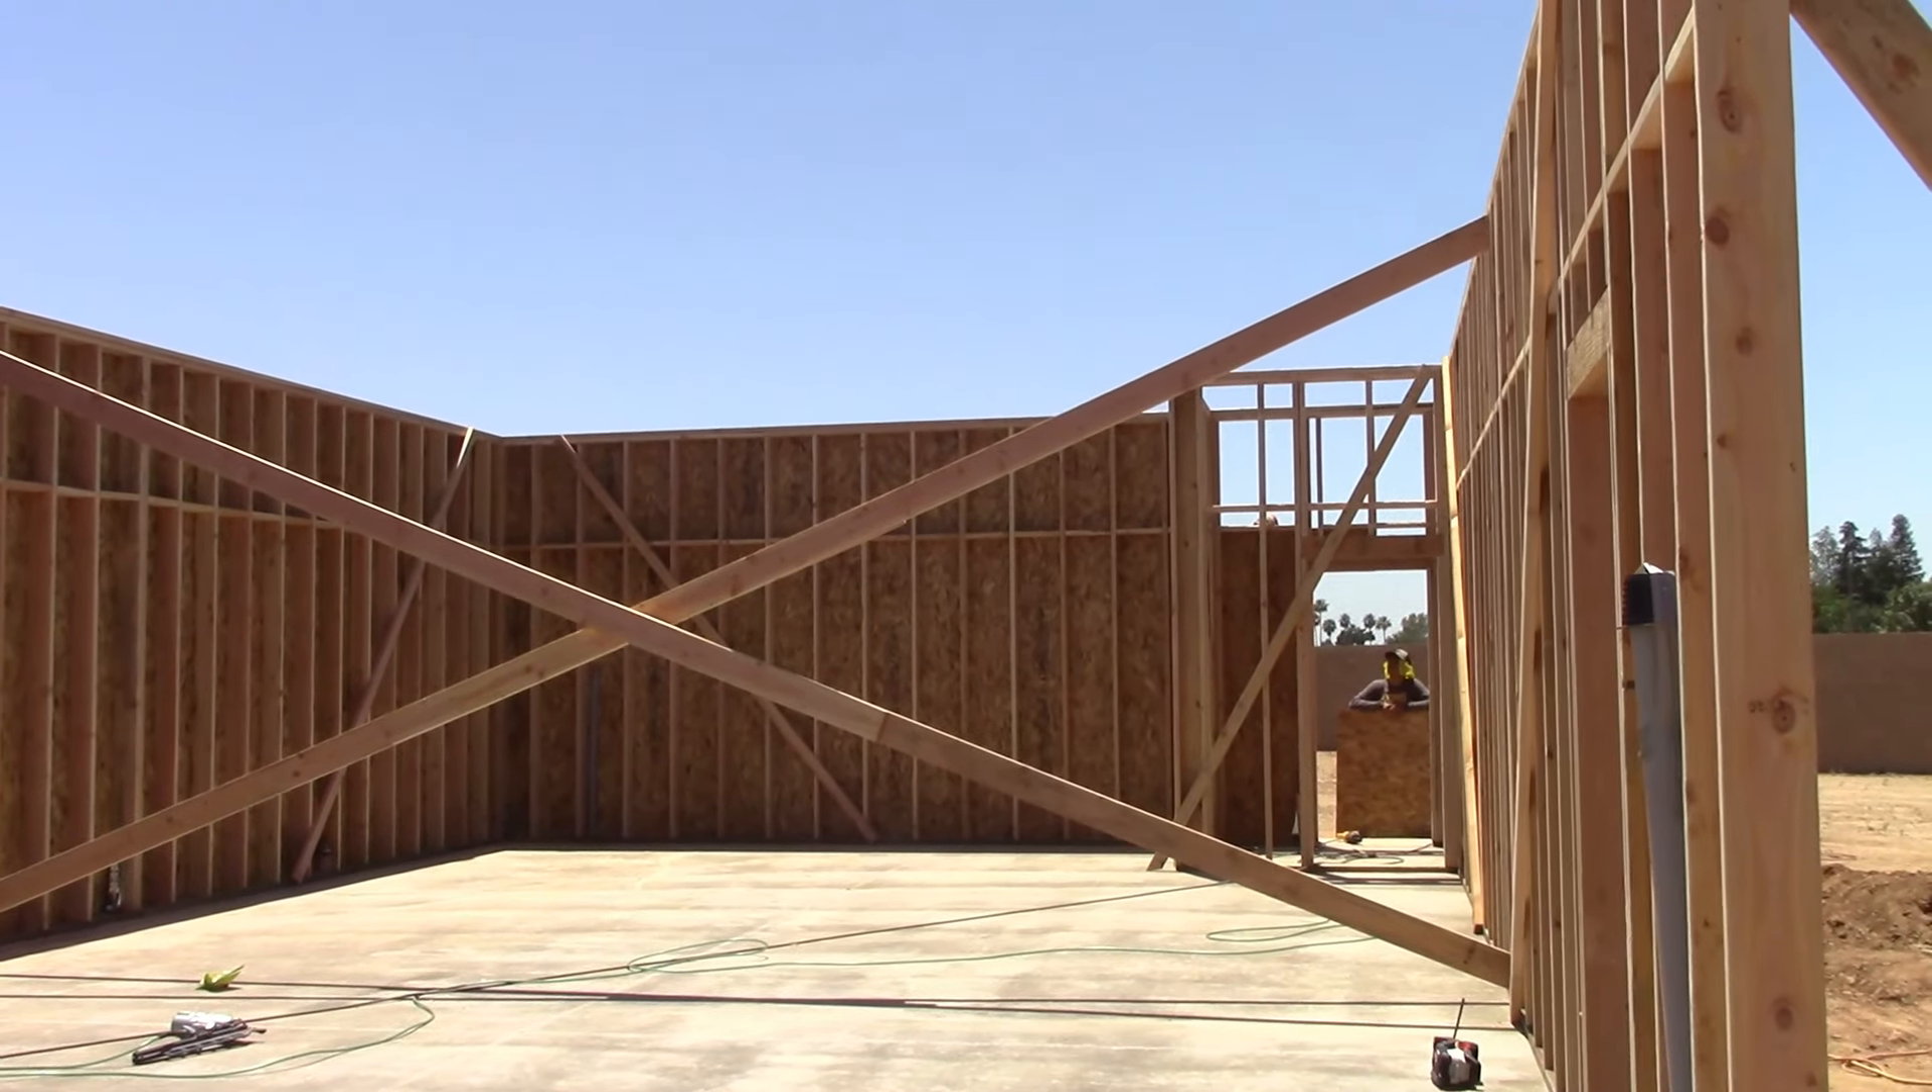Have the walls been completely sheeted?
No.